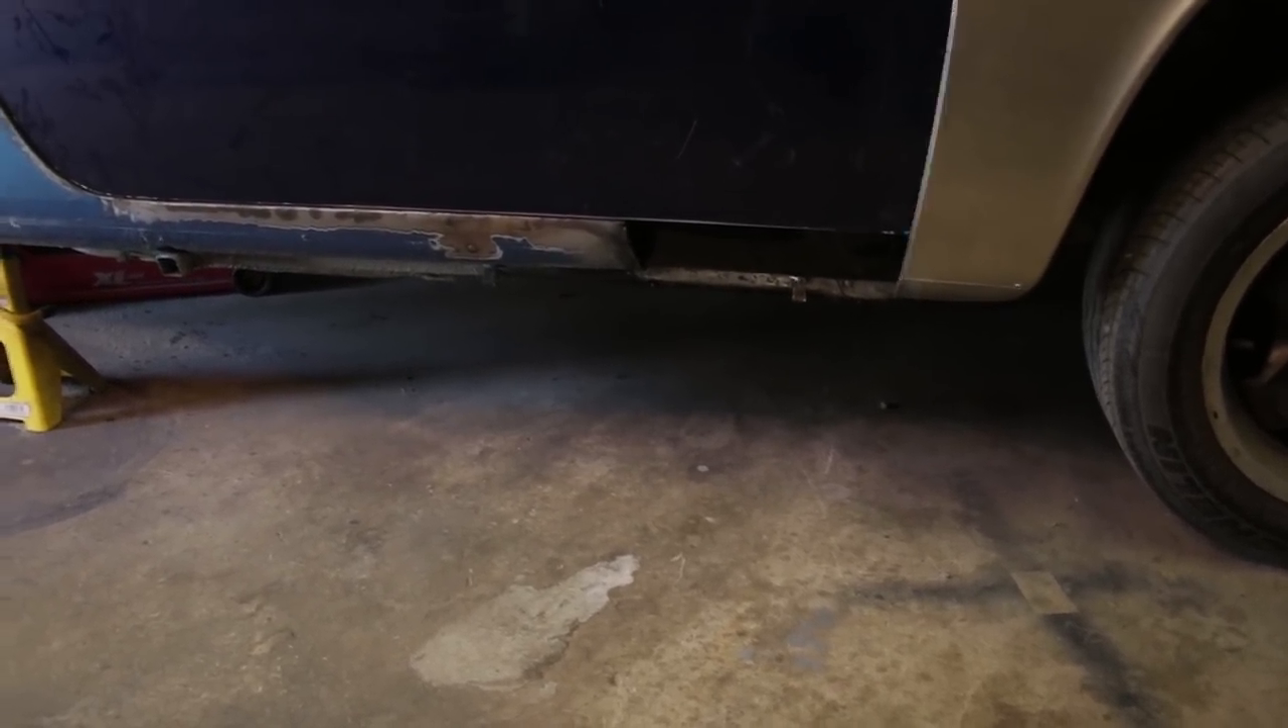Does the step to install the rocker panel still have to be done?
Yes.